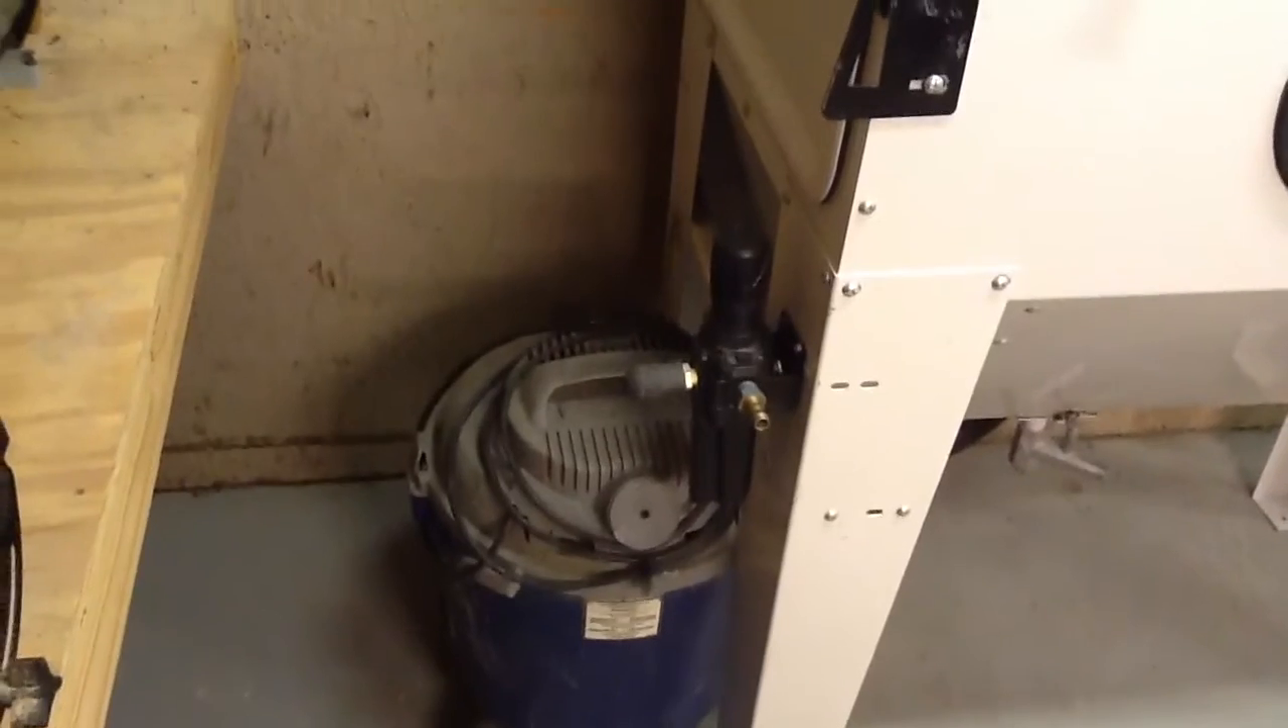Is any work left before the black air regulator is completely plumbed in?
Yes.